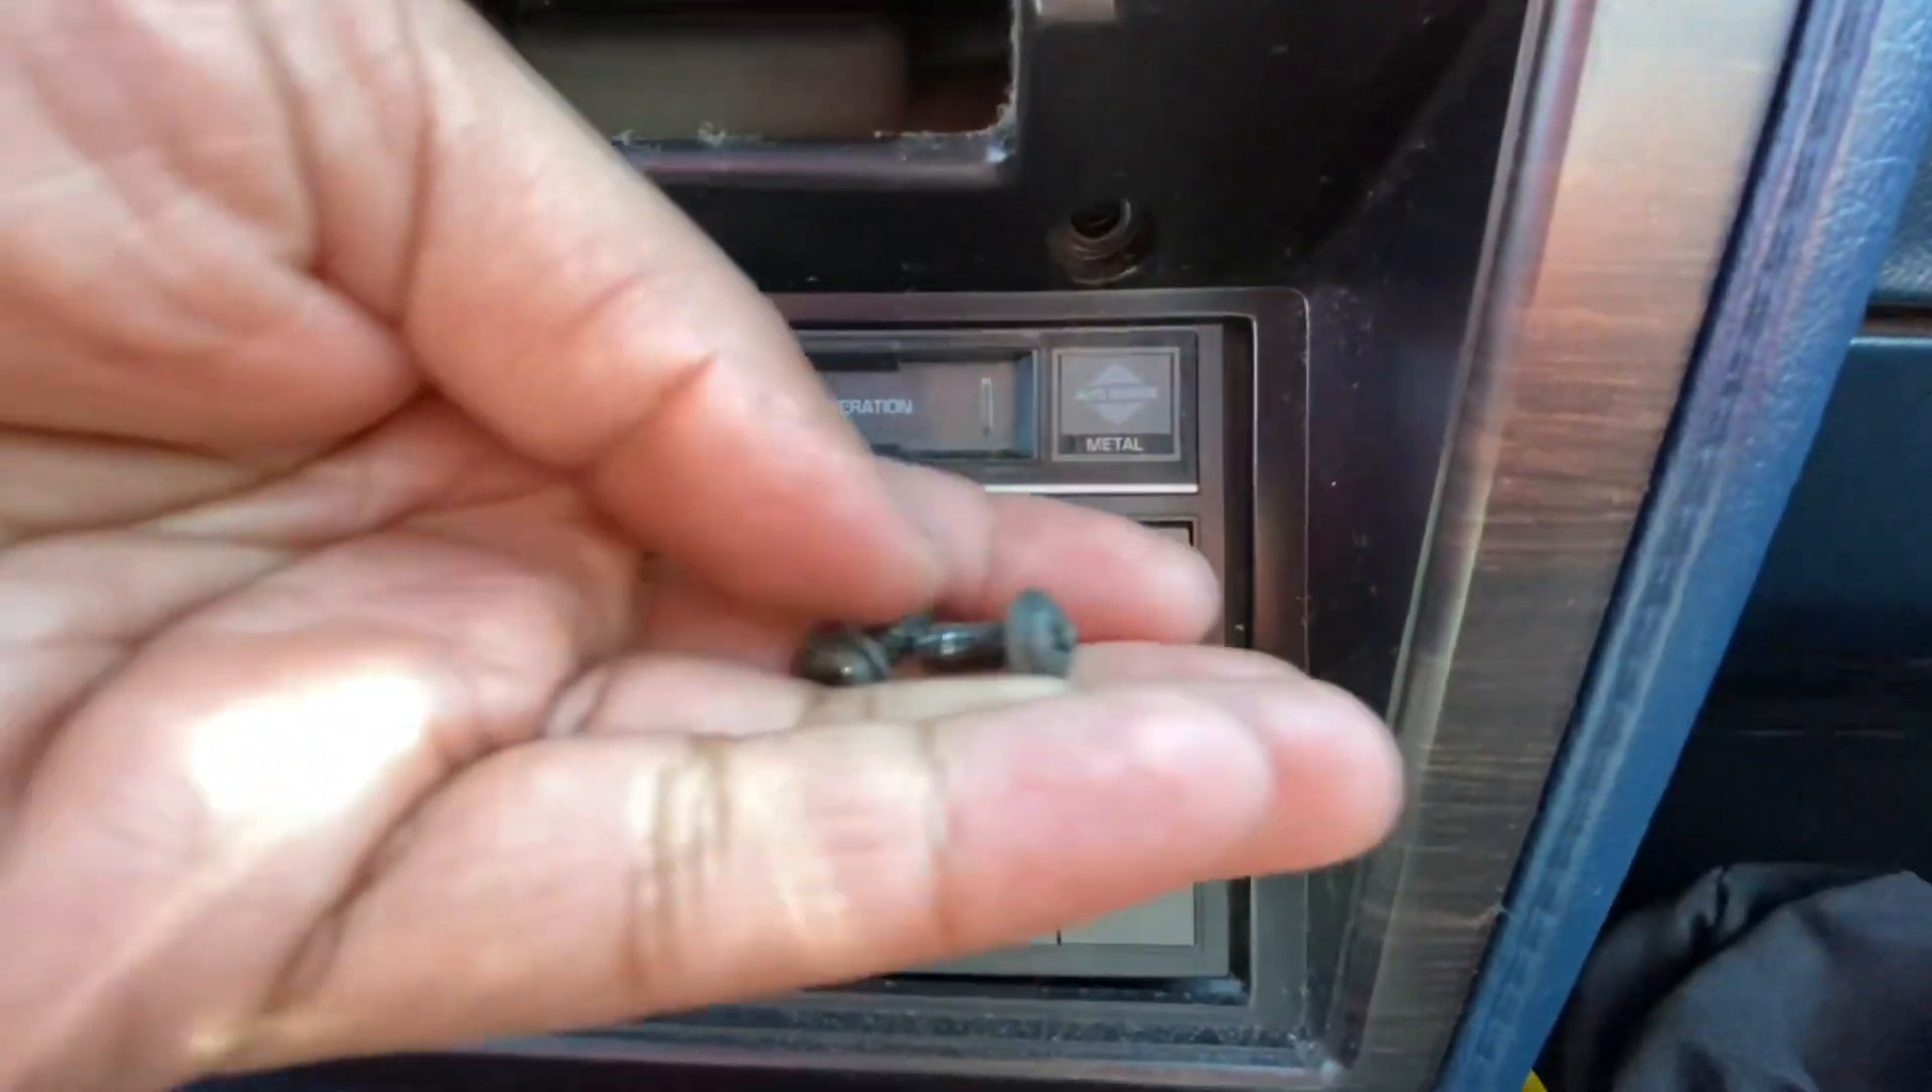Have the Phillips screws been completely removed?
Yes.